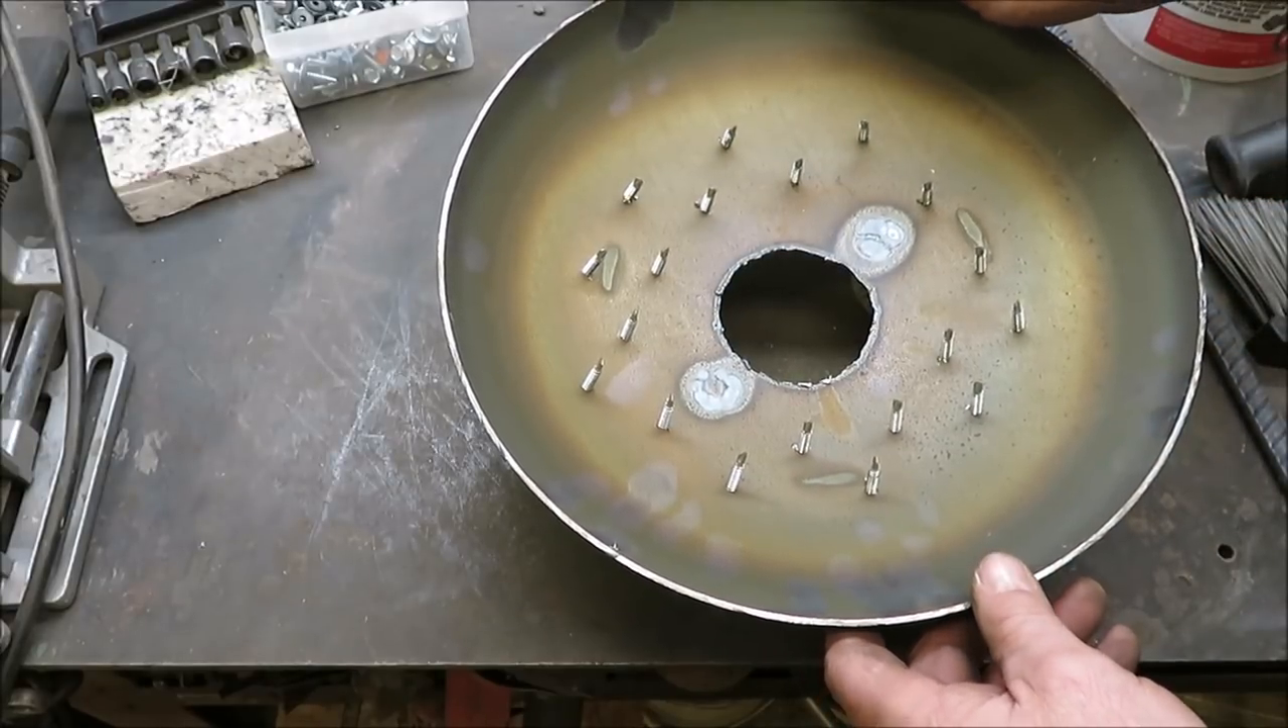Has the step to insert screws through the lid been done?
Yes.